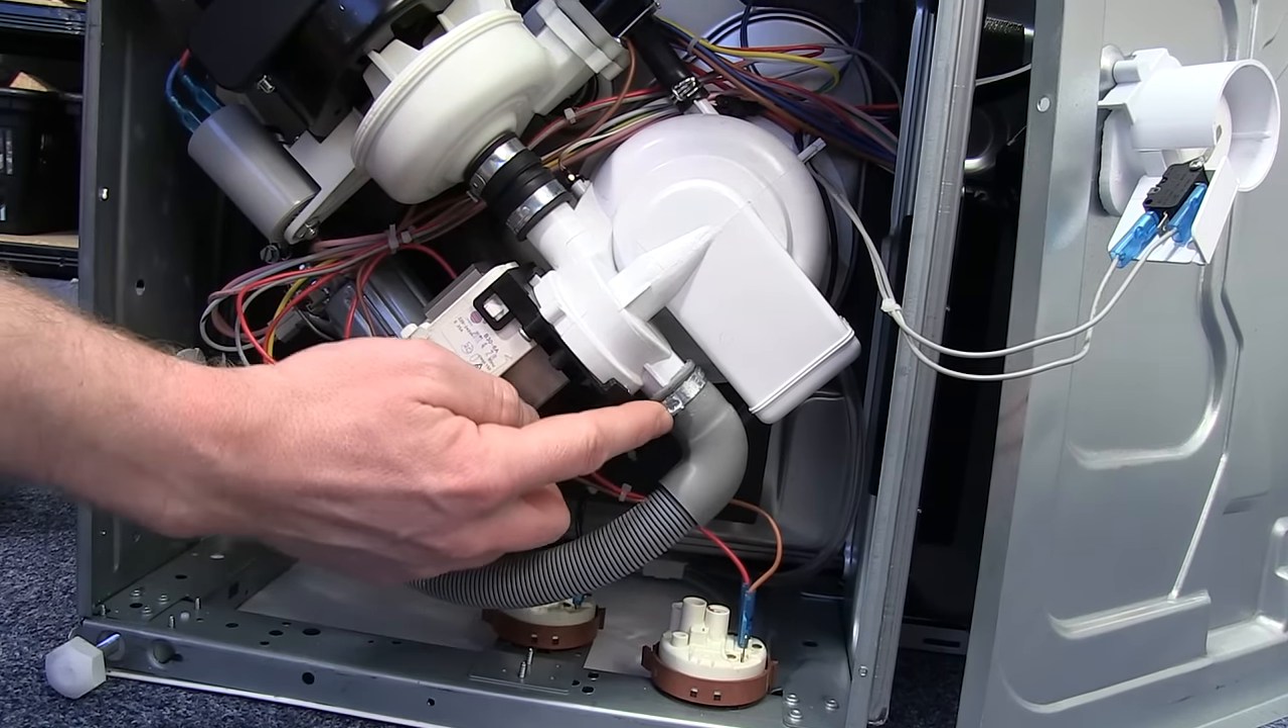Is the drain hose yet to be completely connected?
No.